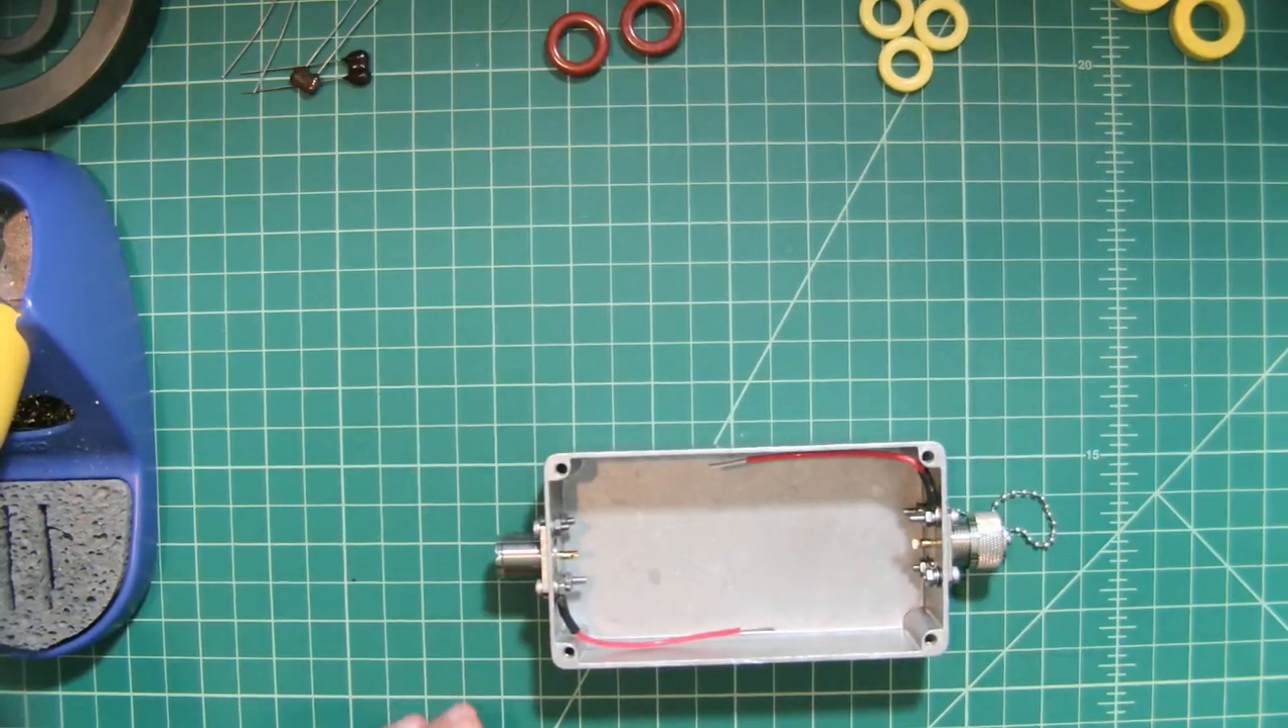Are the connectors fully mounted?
Yes.